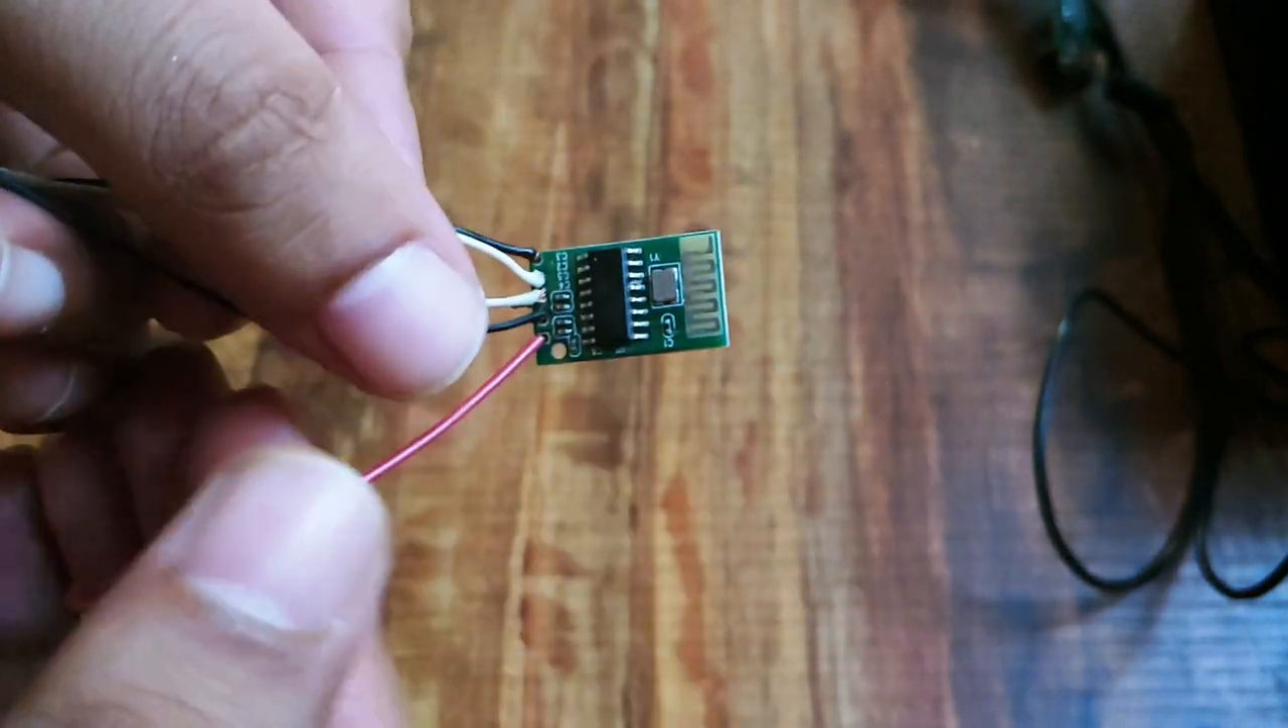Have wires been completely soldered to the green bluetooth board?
Yes.